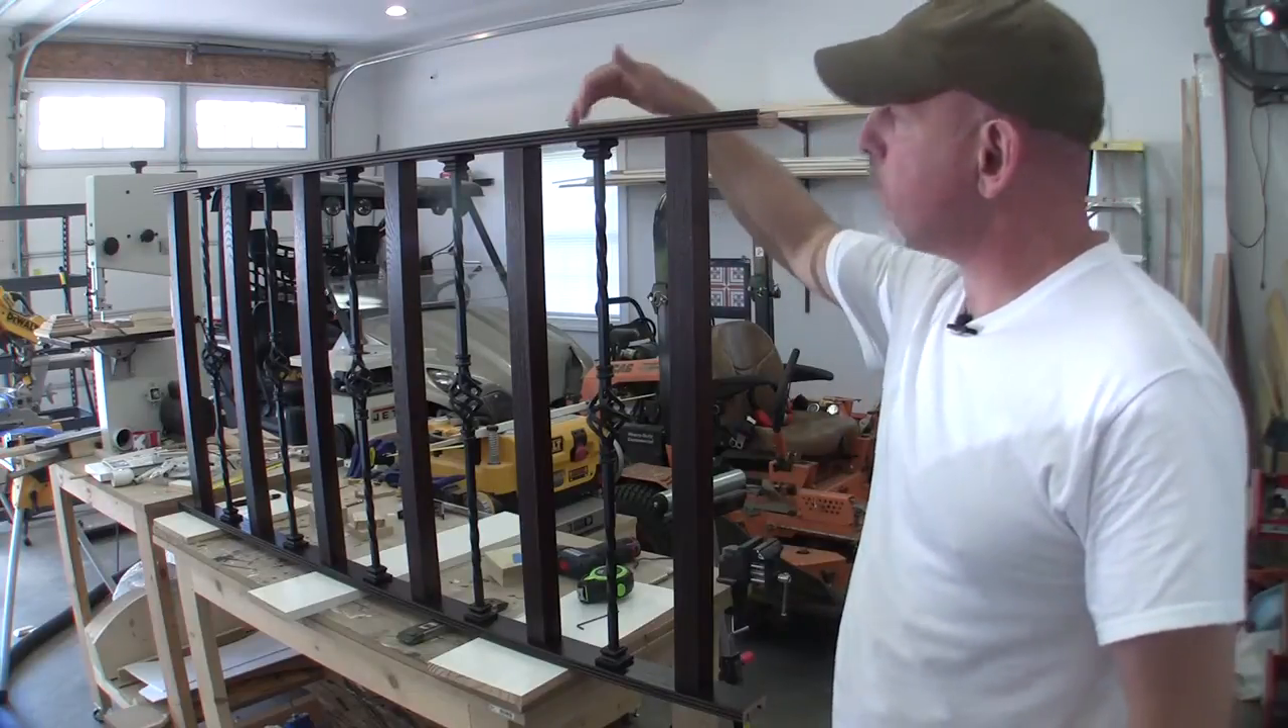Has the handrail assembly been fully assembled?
Yes.